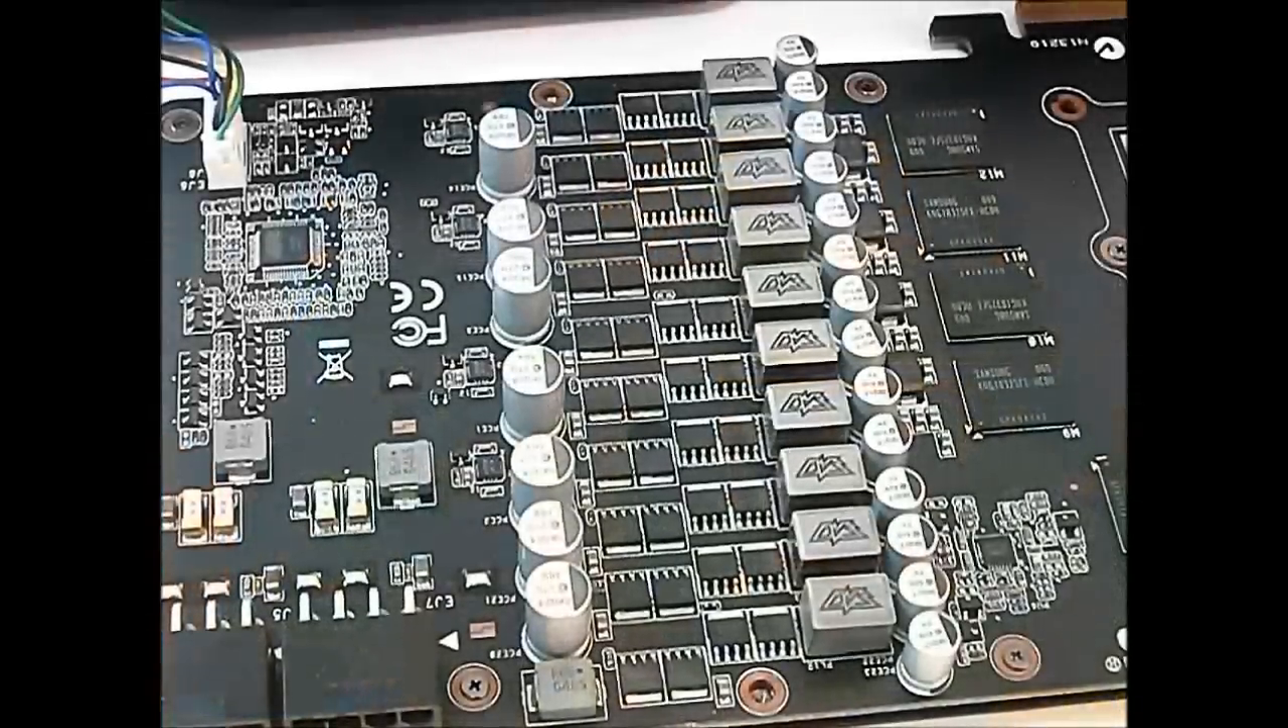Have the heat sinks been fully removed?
Yes.